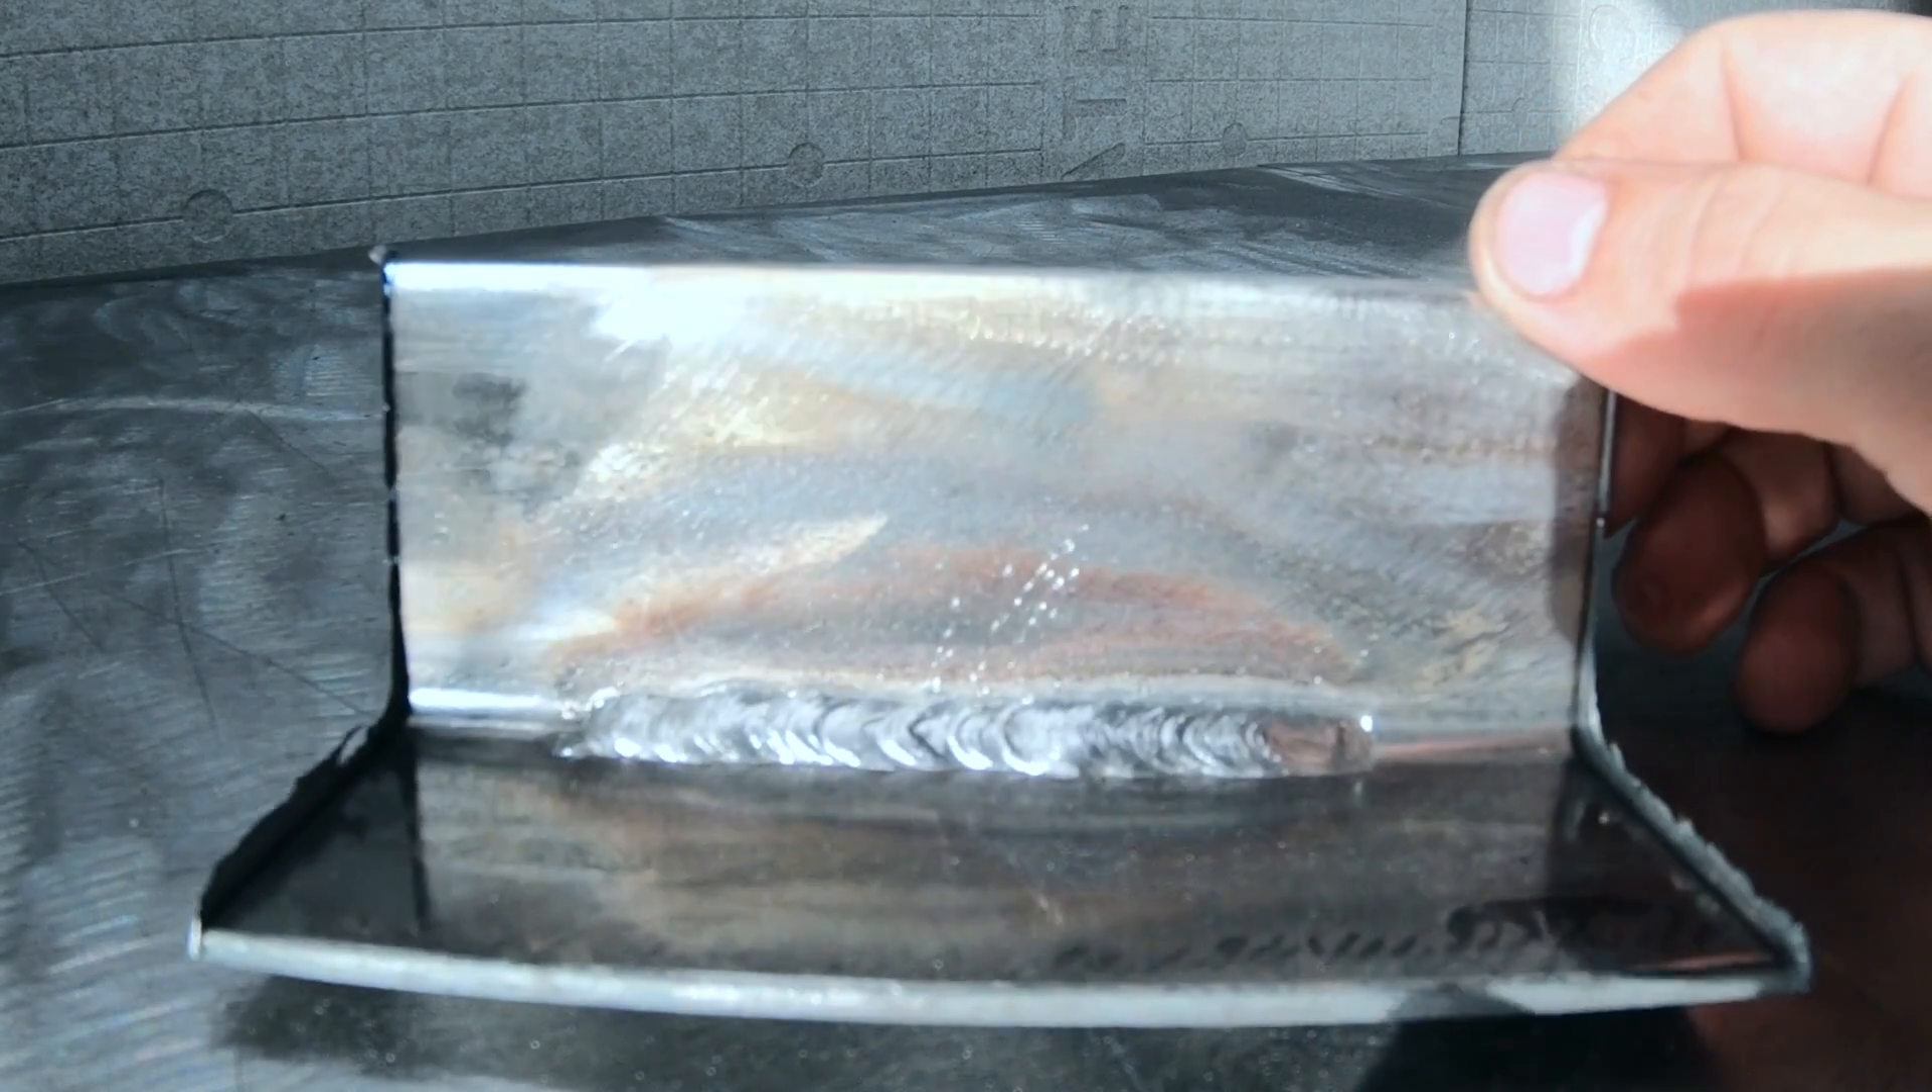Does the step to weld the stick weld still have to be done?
No.